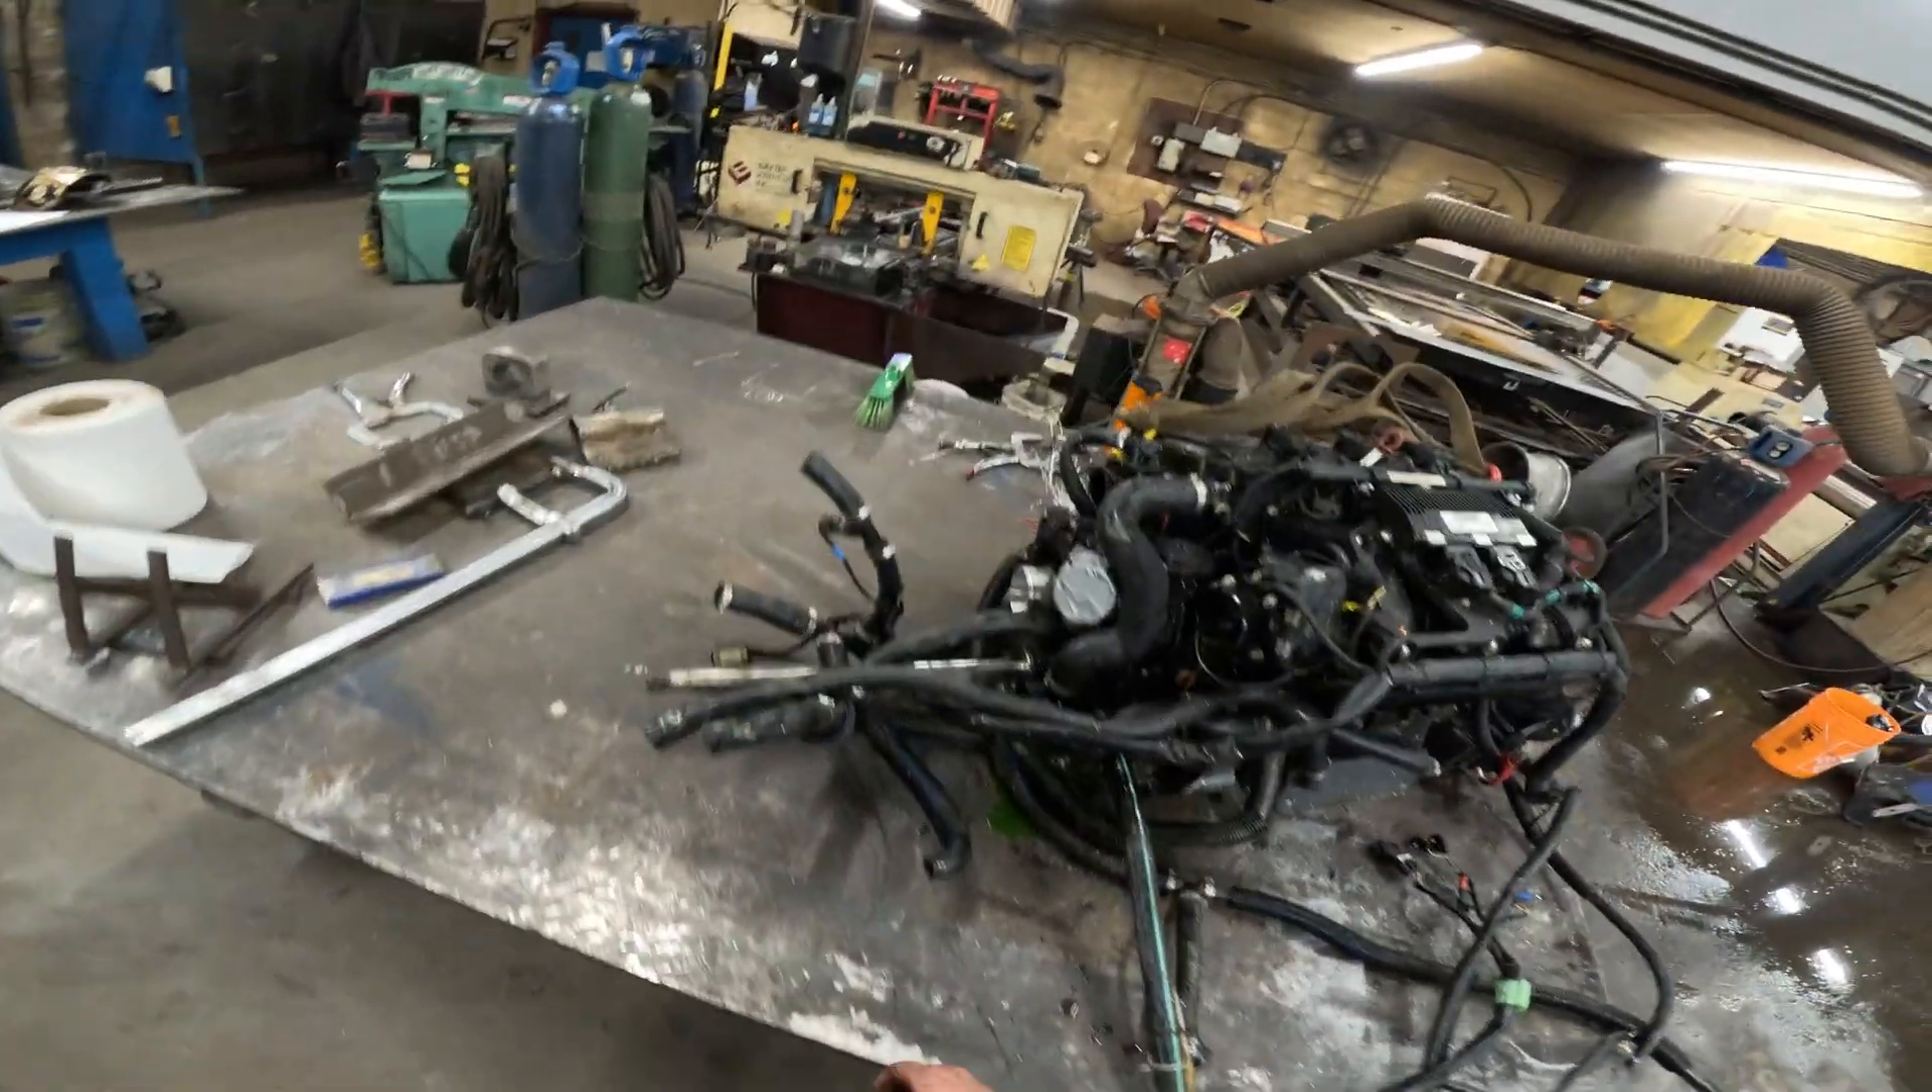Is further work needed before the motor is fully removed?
No.